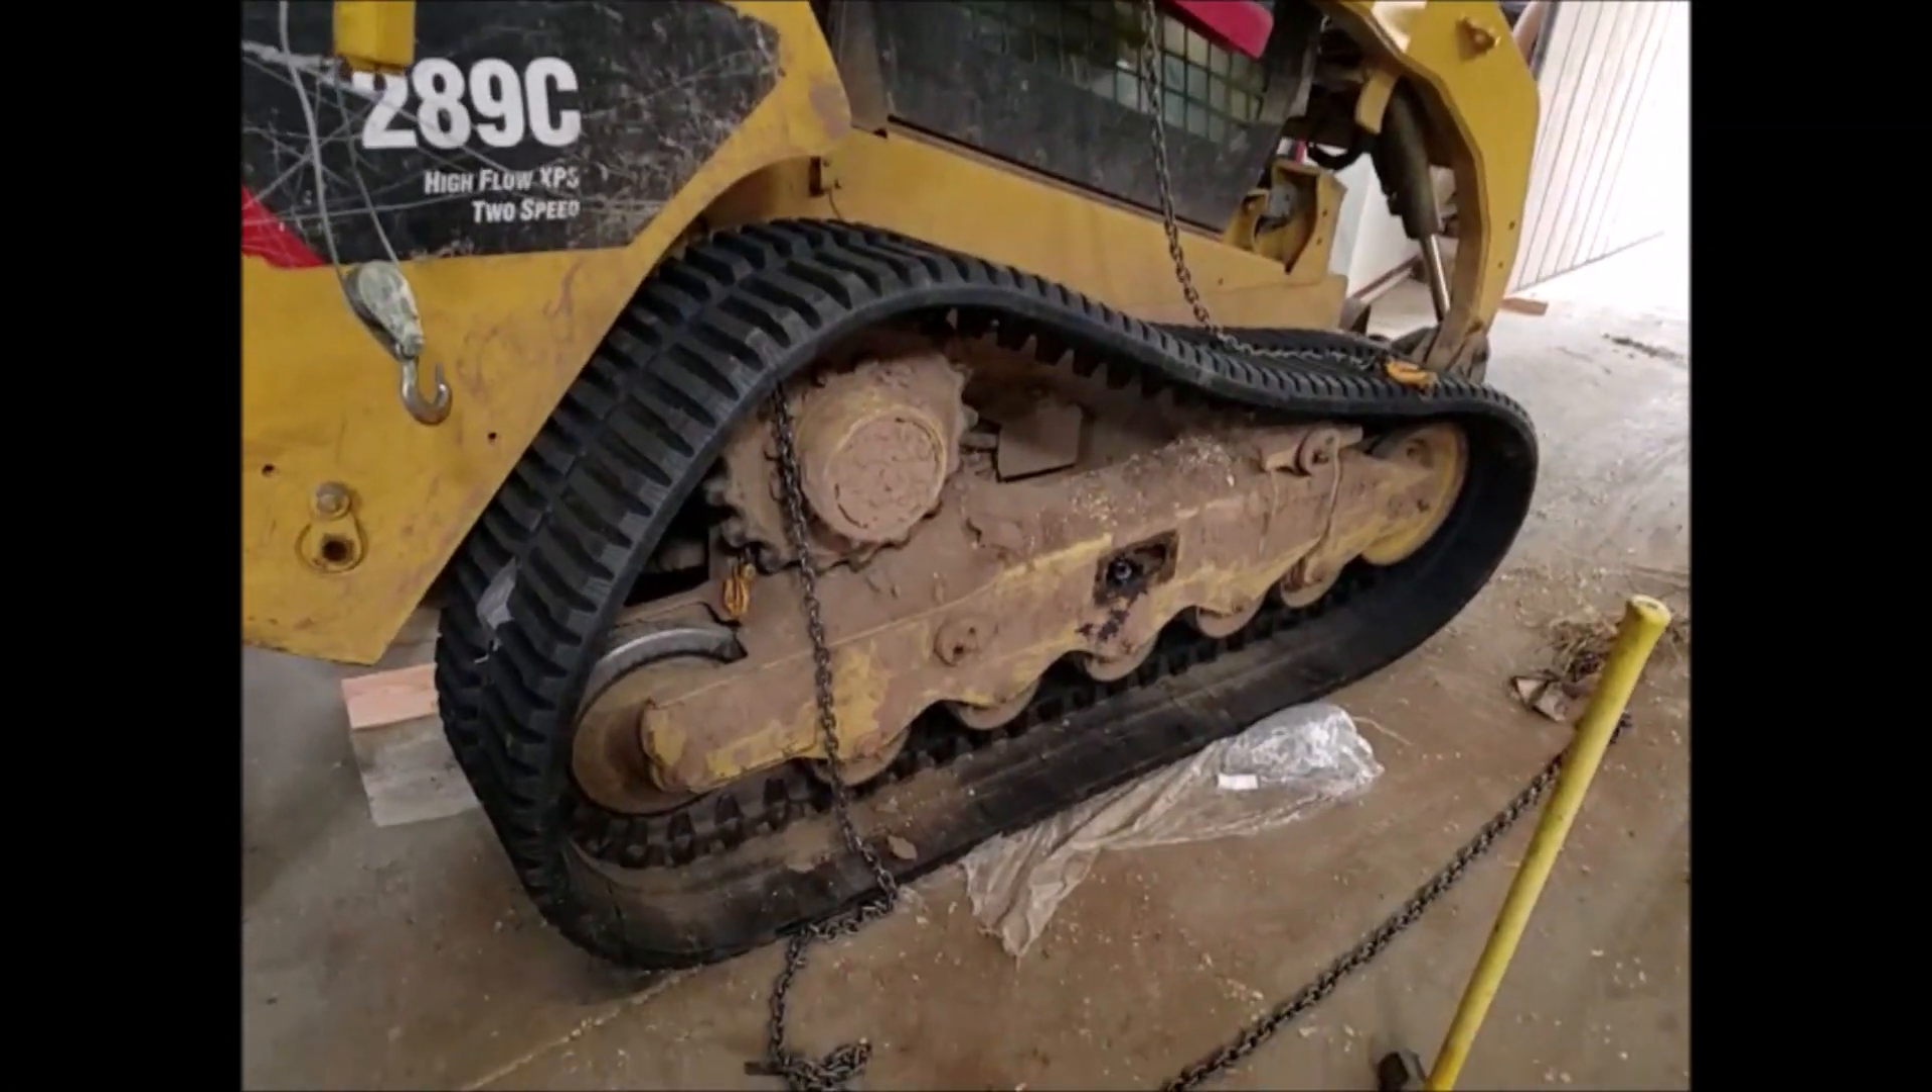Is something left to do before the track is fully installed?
Yes.